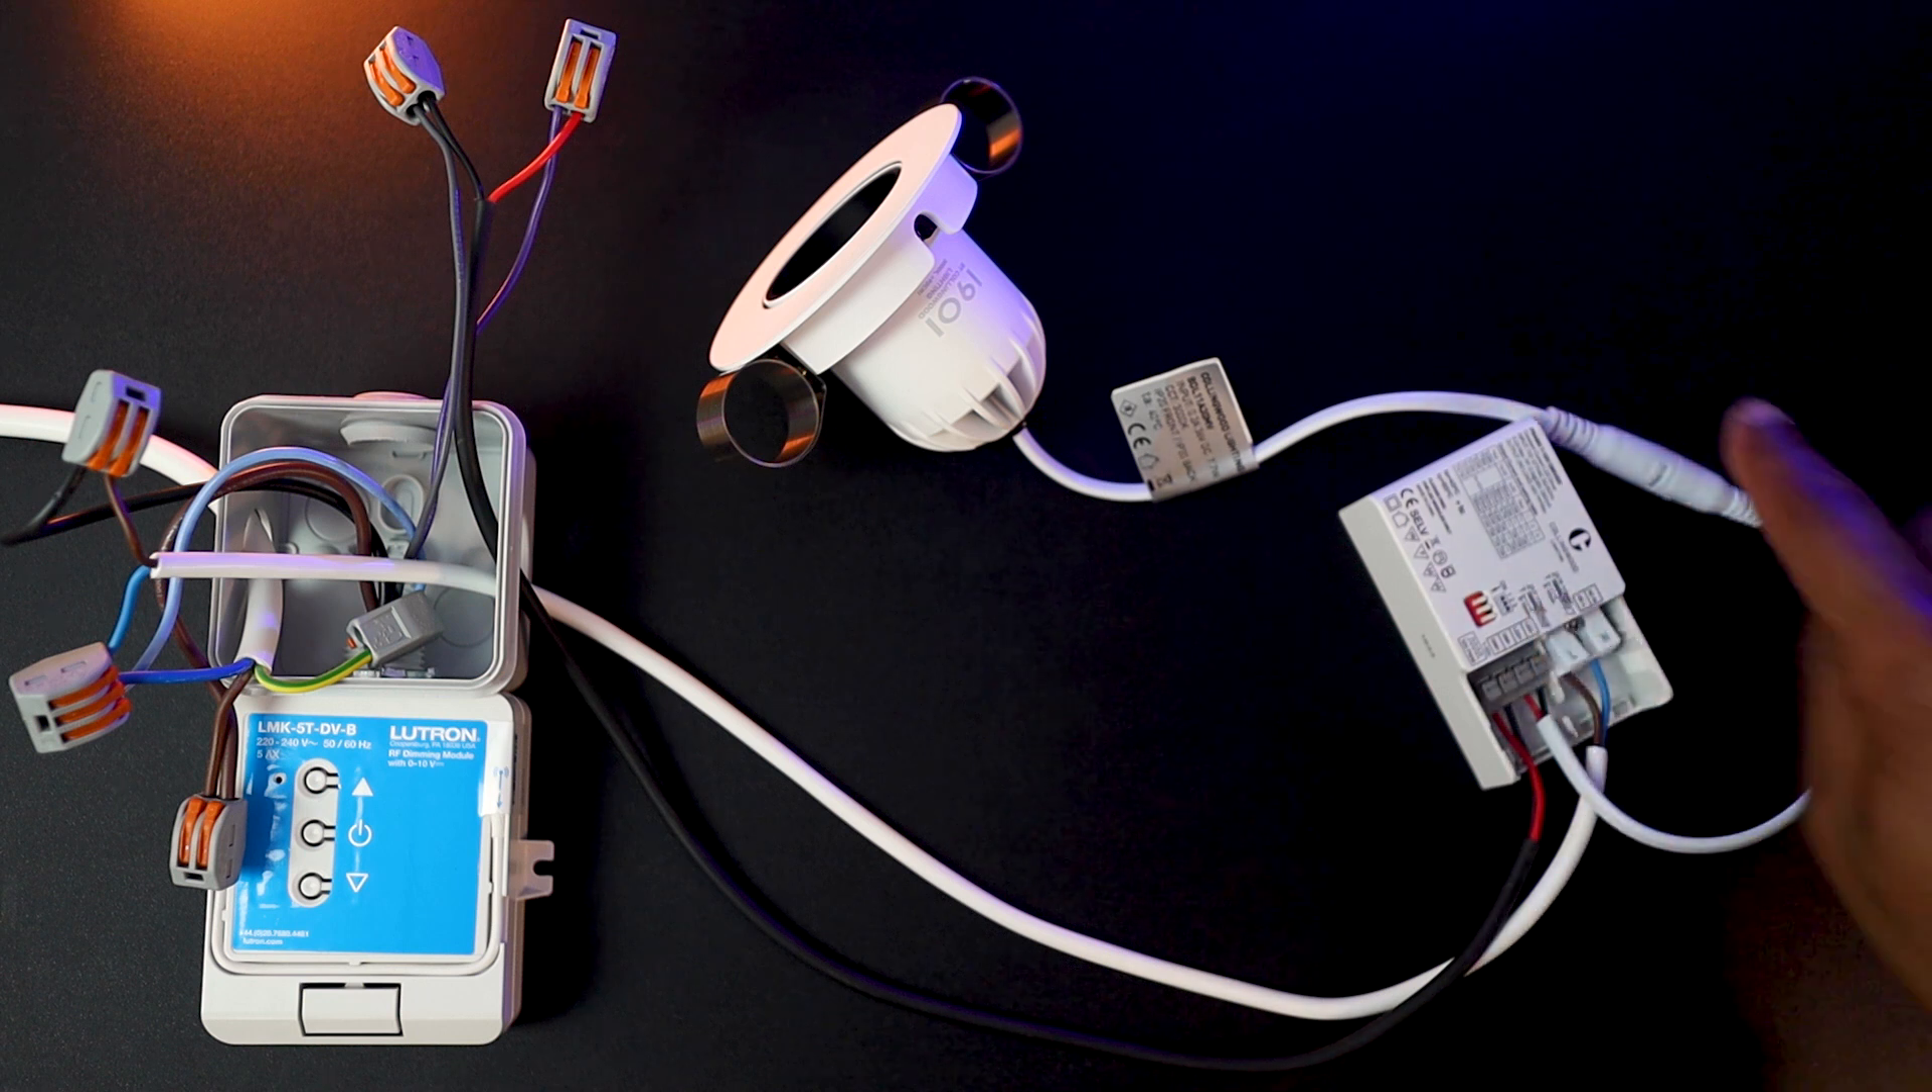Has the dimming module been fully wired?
Yes.